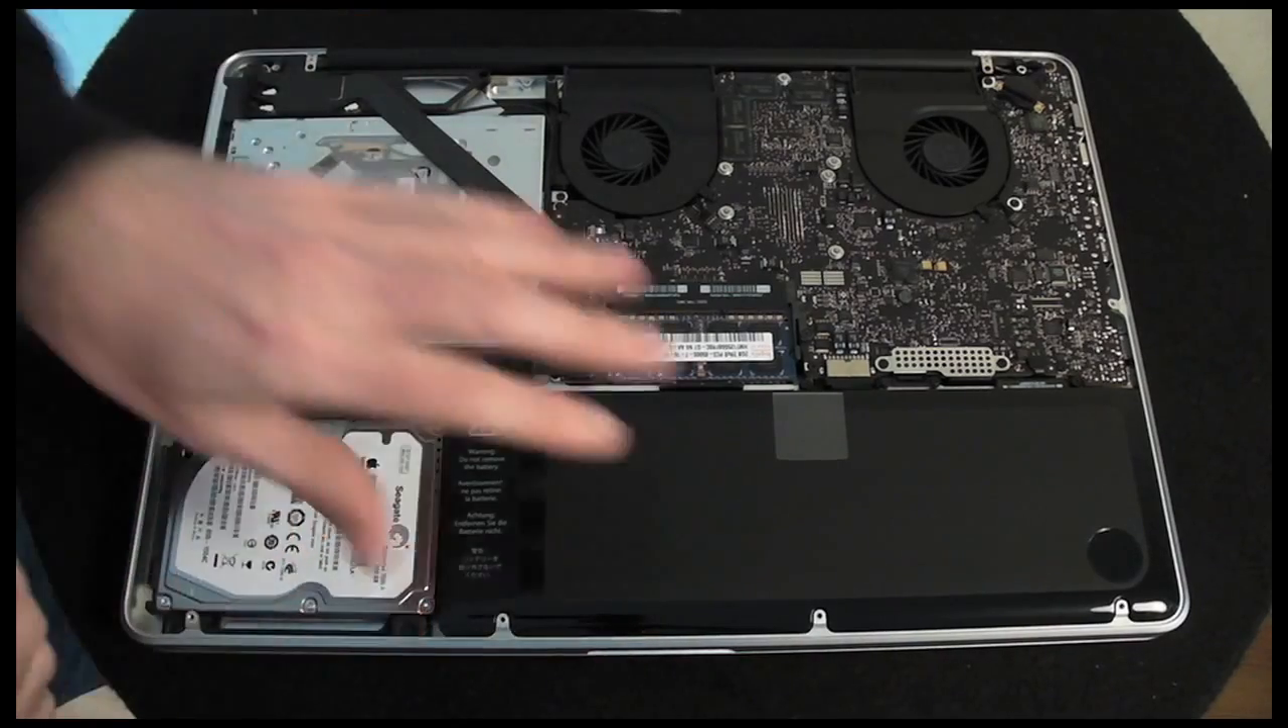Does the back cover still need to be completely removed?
No.